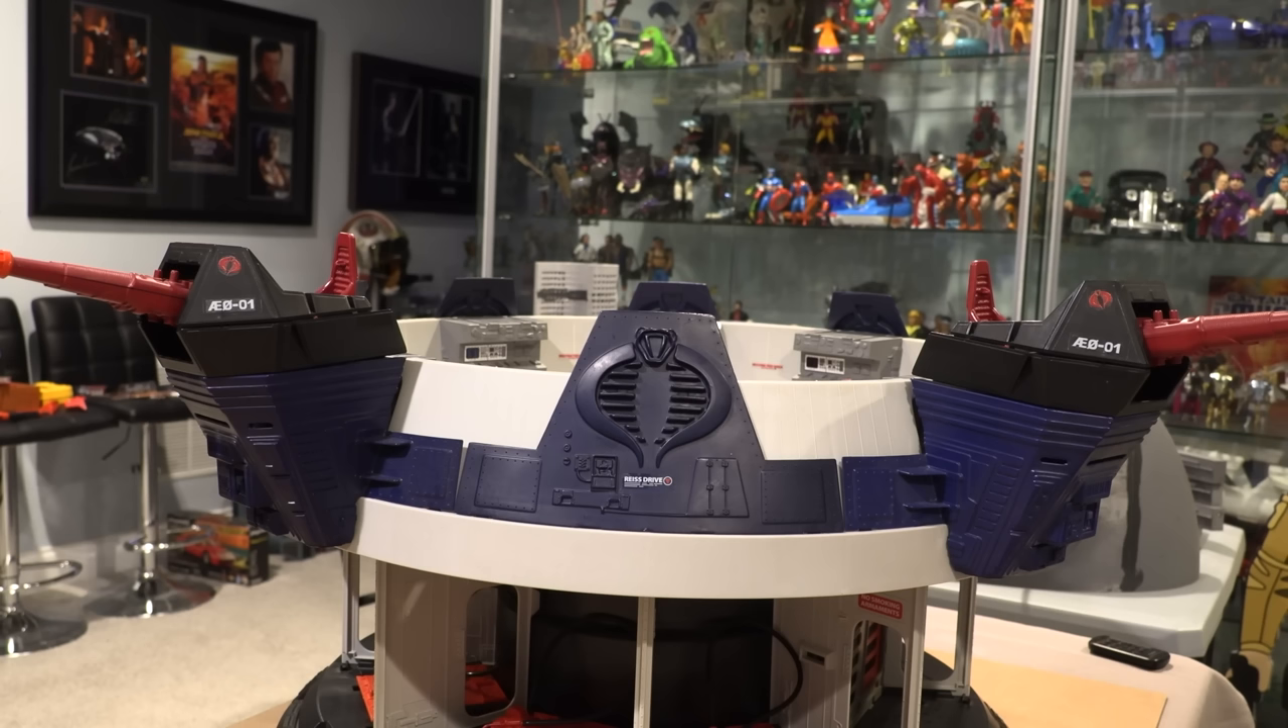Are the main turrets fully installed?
Yes.